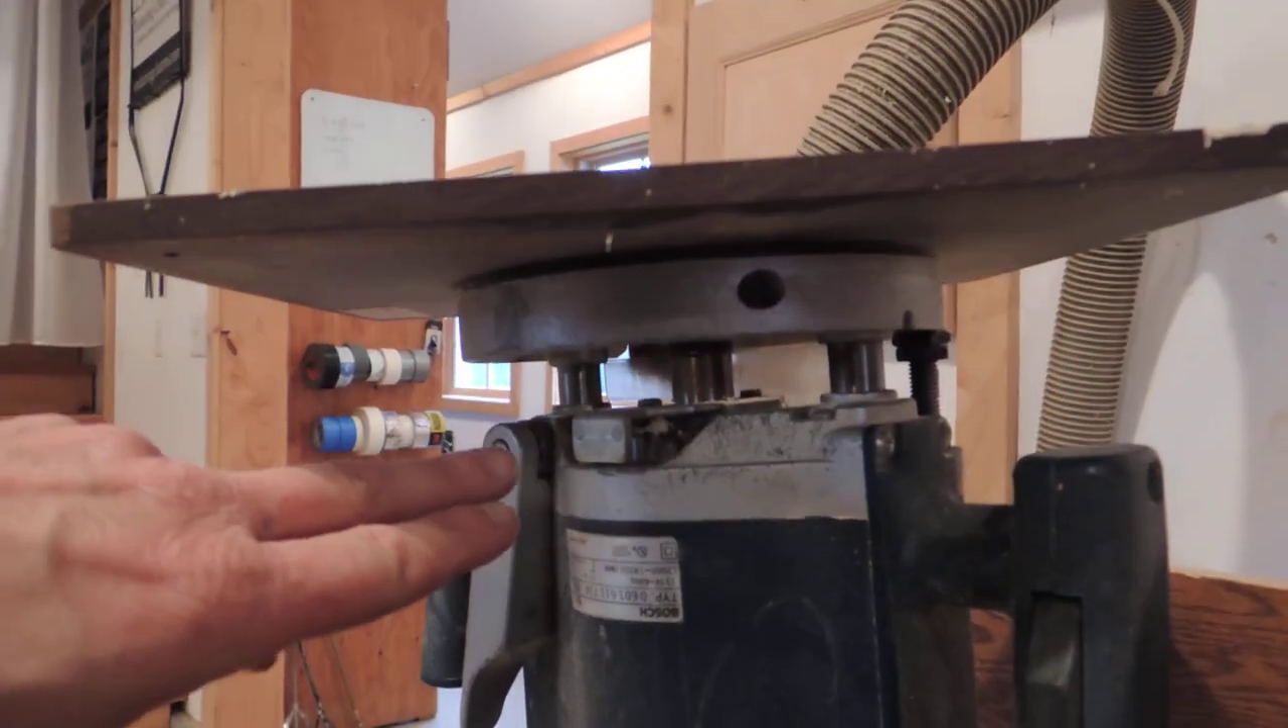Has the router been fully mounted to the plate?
Yes.